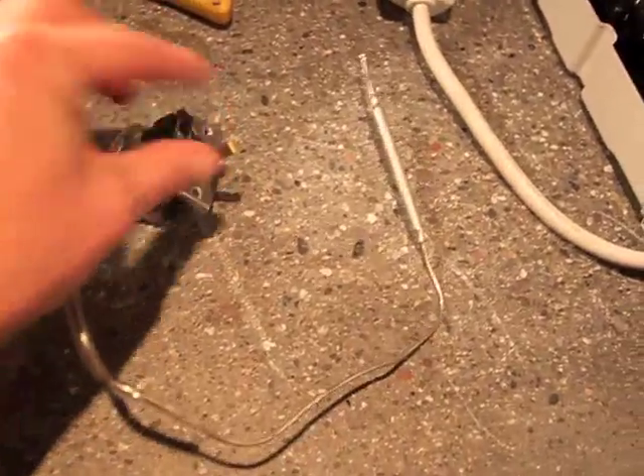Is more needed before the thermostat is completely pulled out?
No.